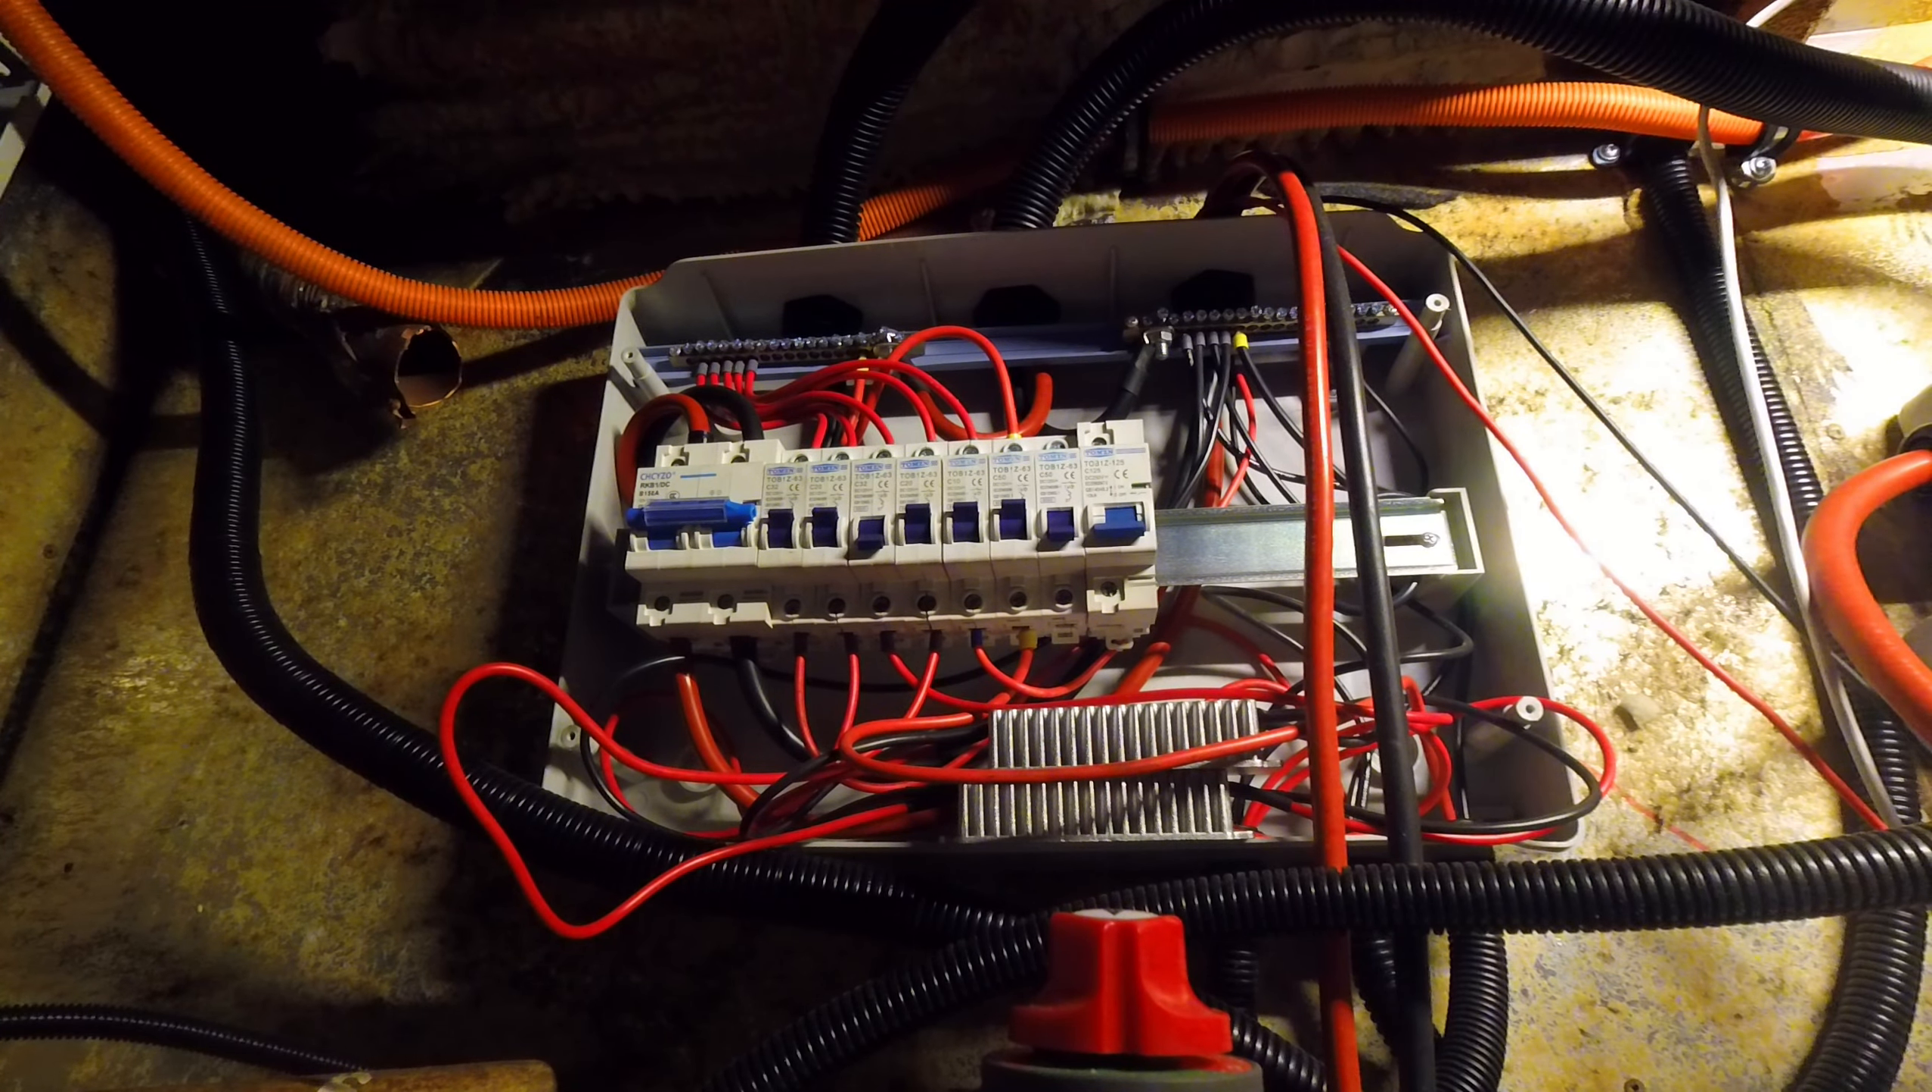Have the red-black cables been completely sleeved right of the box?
No.